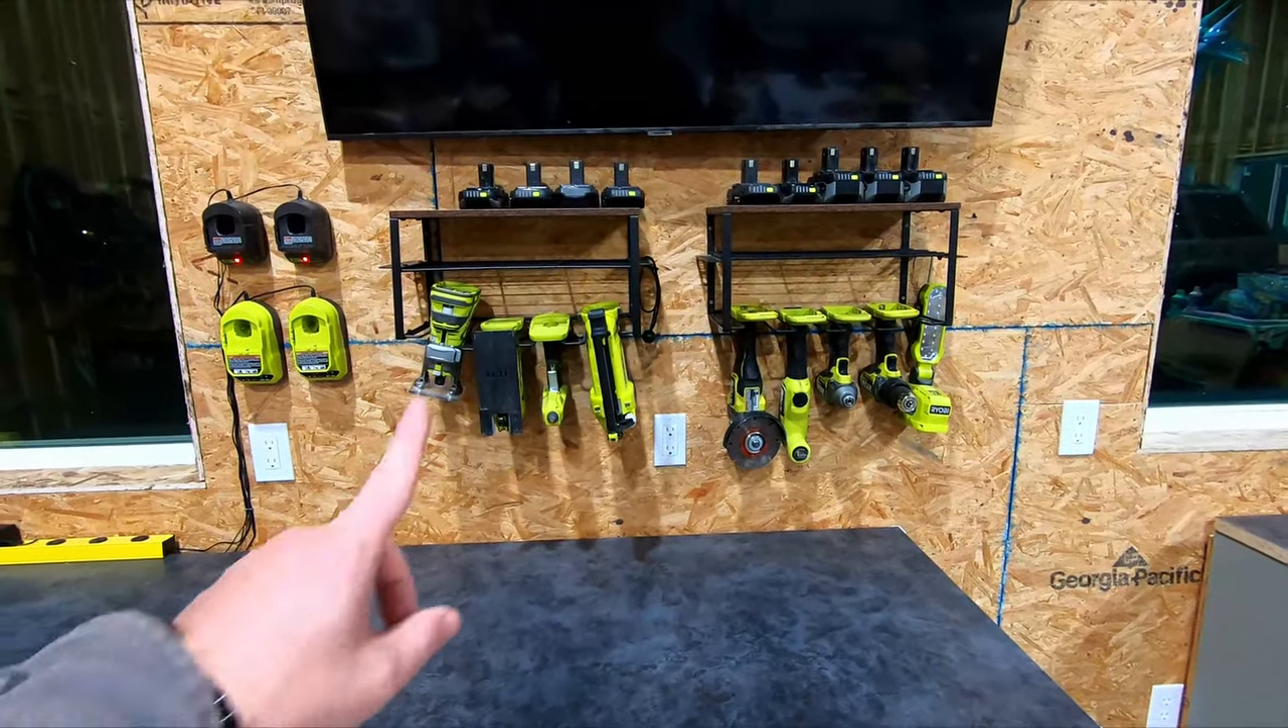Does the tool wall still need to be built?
No.